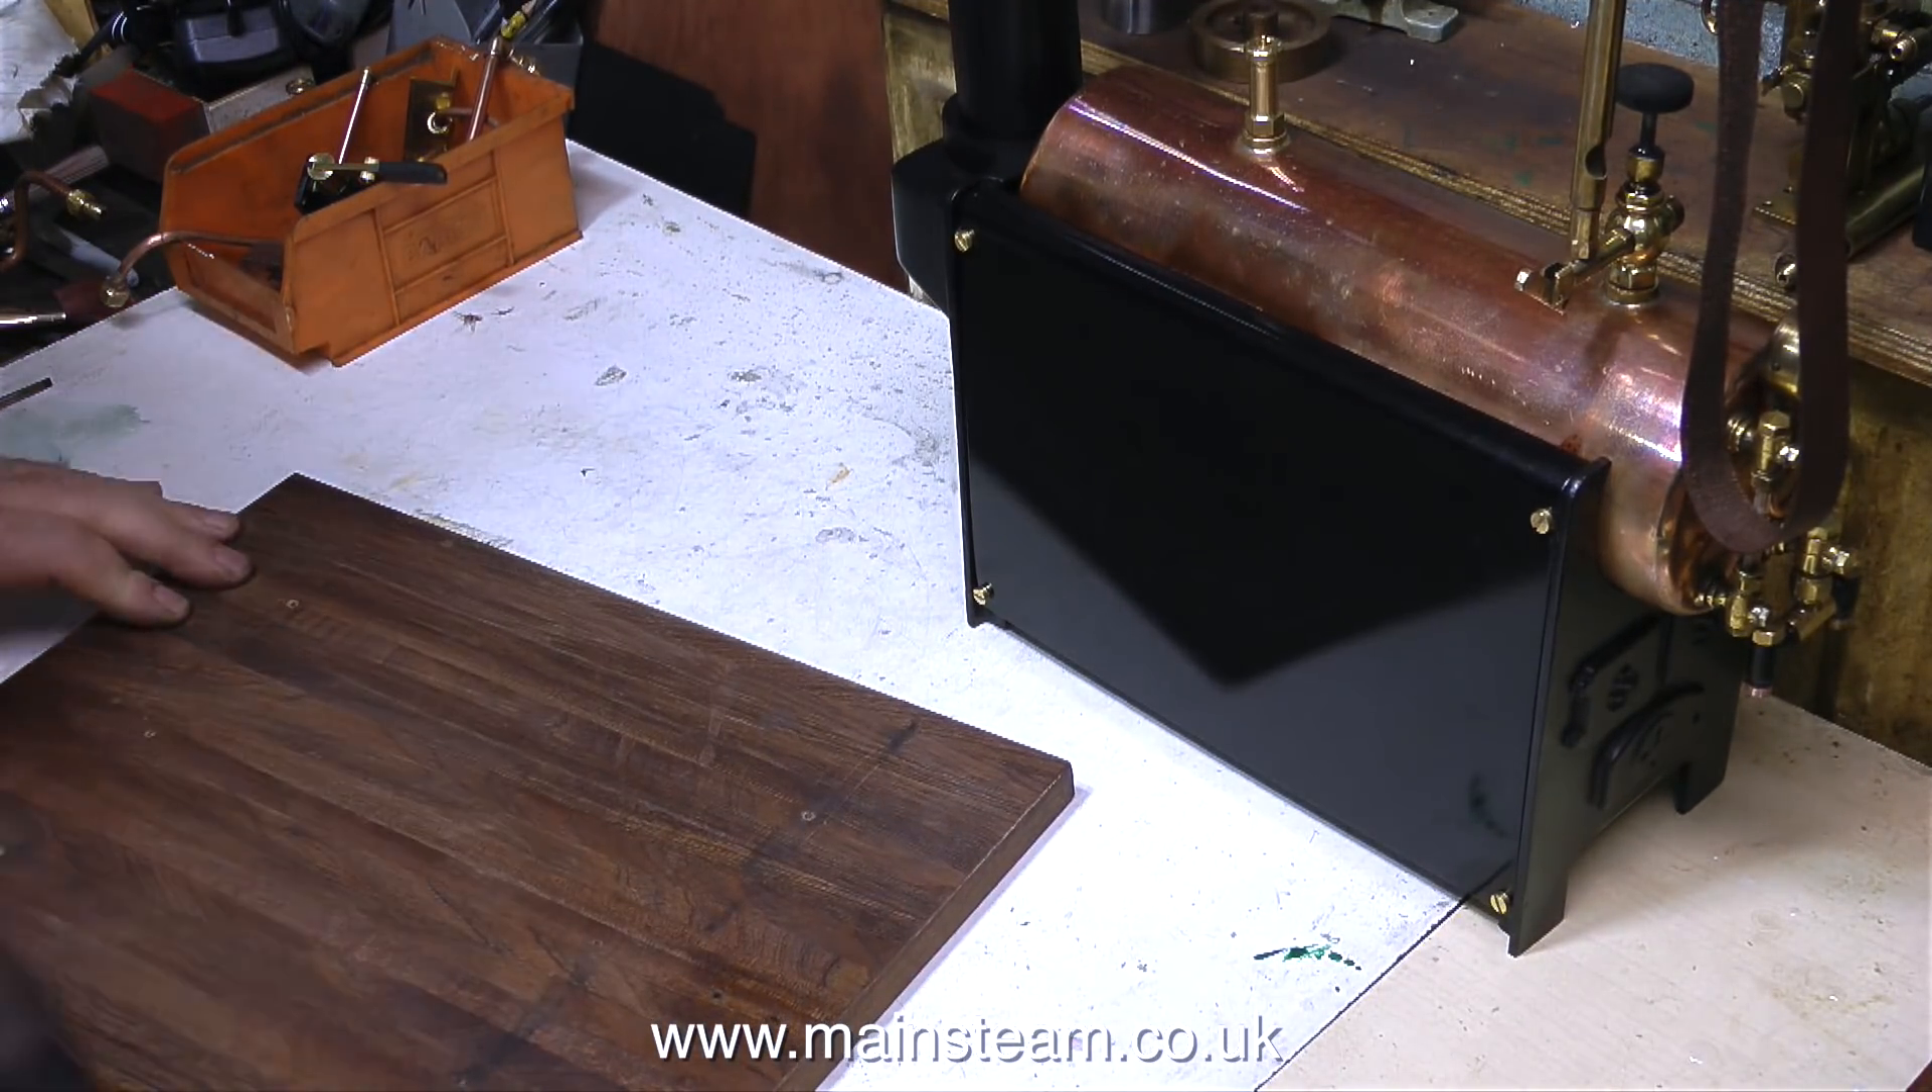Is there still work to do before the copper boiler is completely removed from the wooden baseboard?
No.